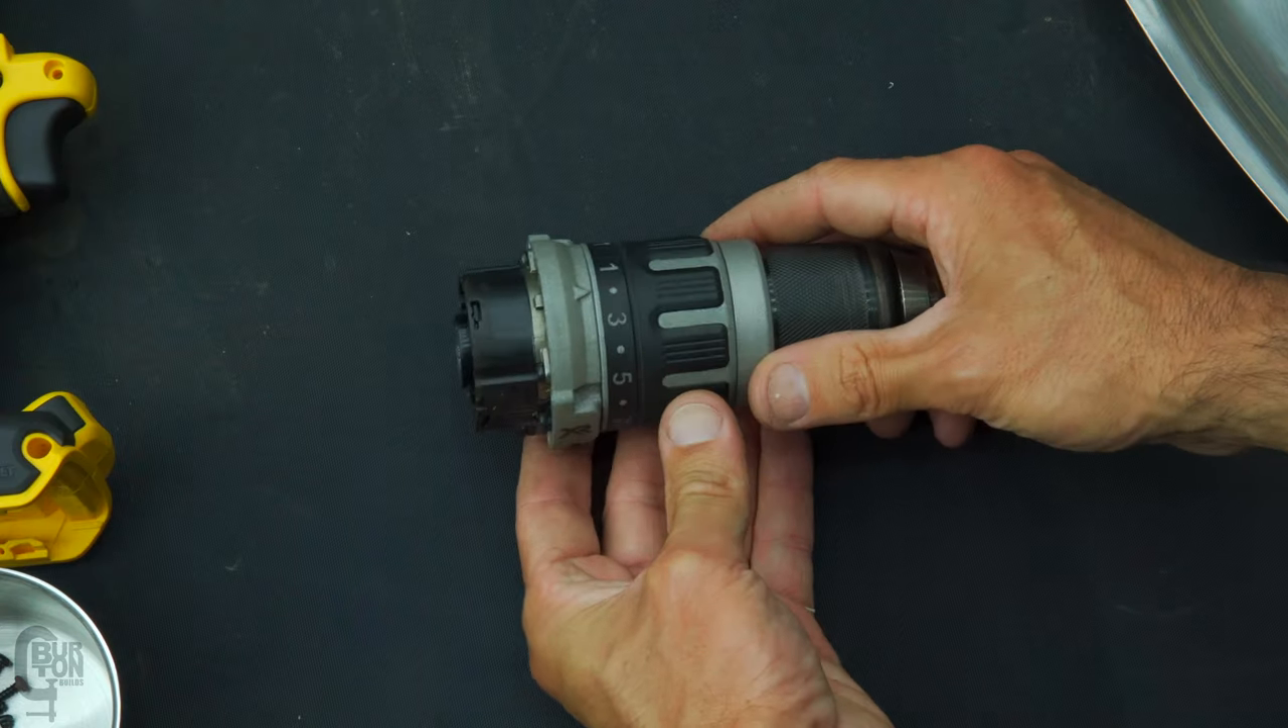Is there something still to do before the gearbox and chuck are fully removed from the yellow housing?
No.